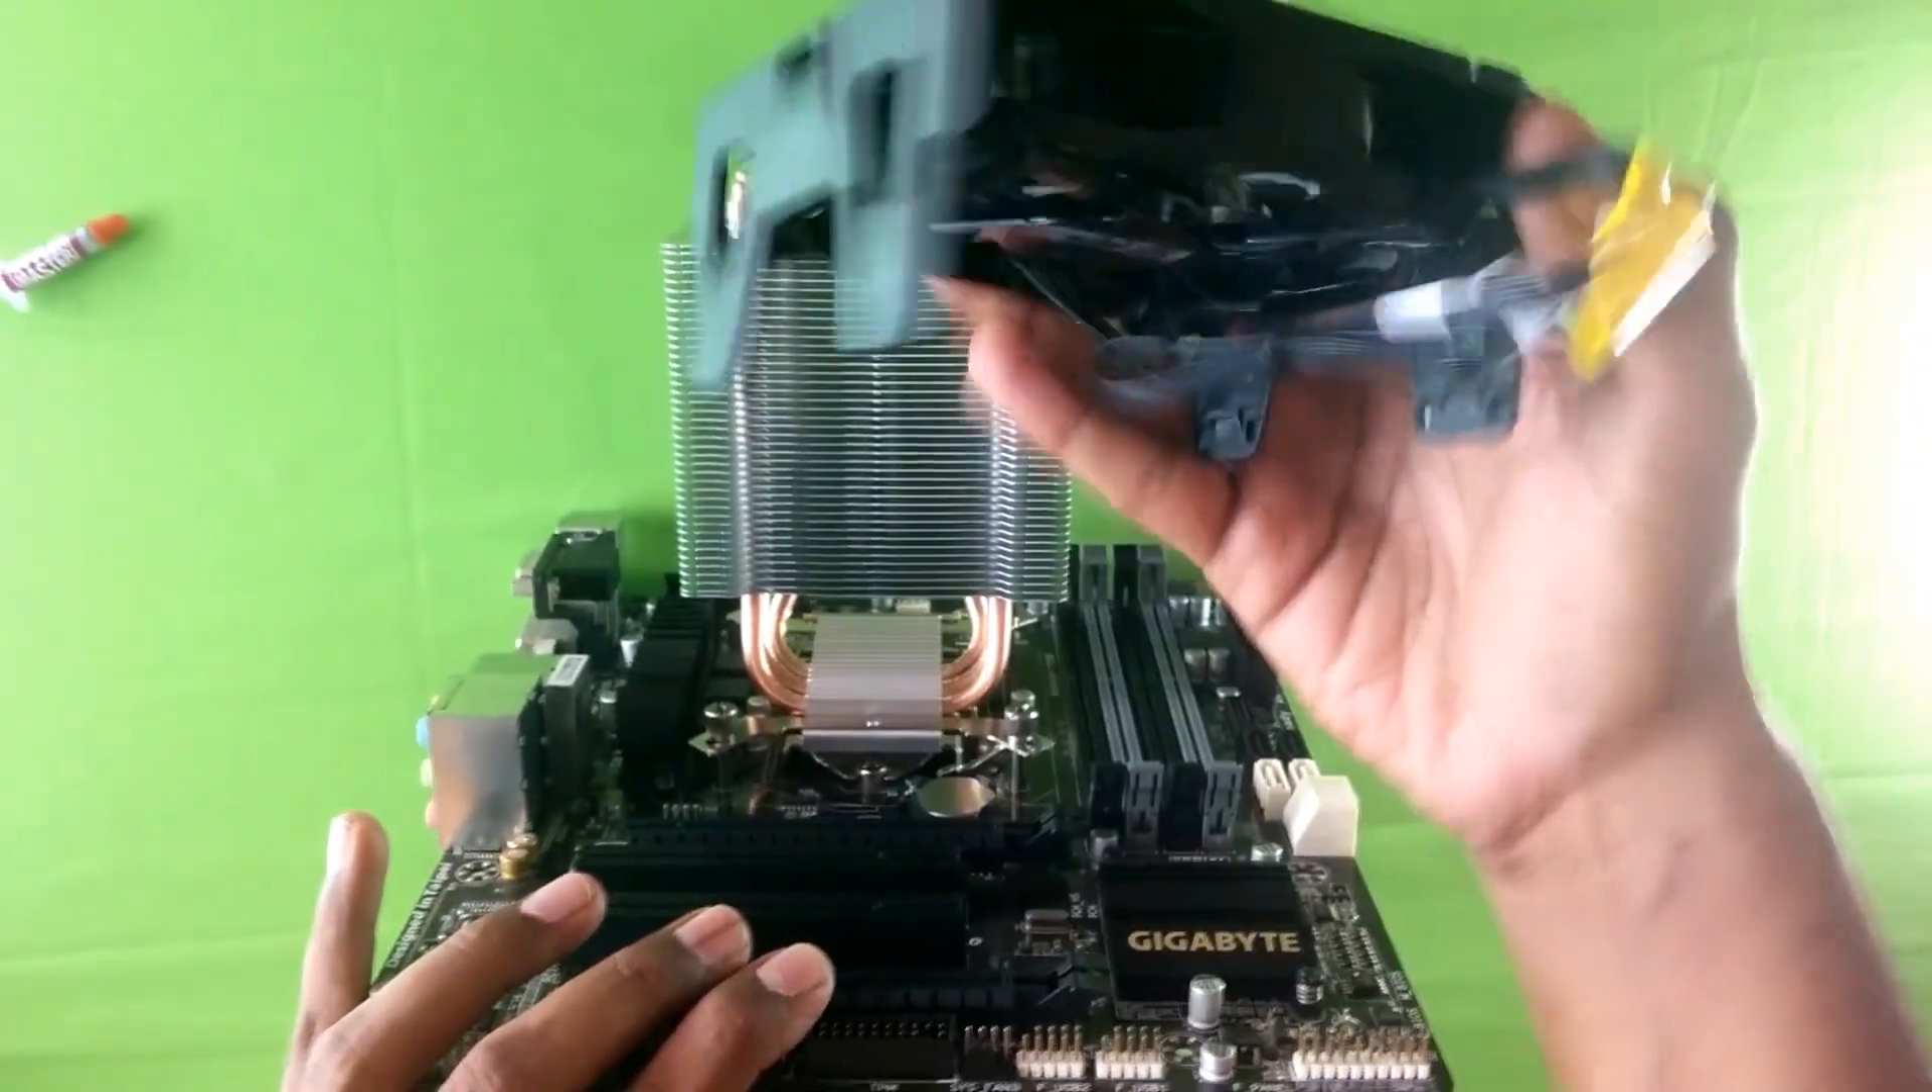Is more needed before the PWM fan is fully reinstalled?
Yes.